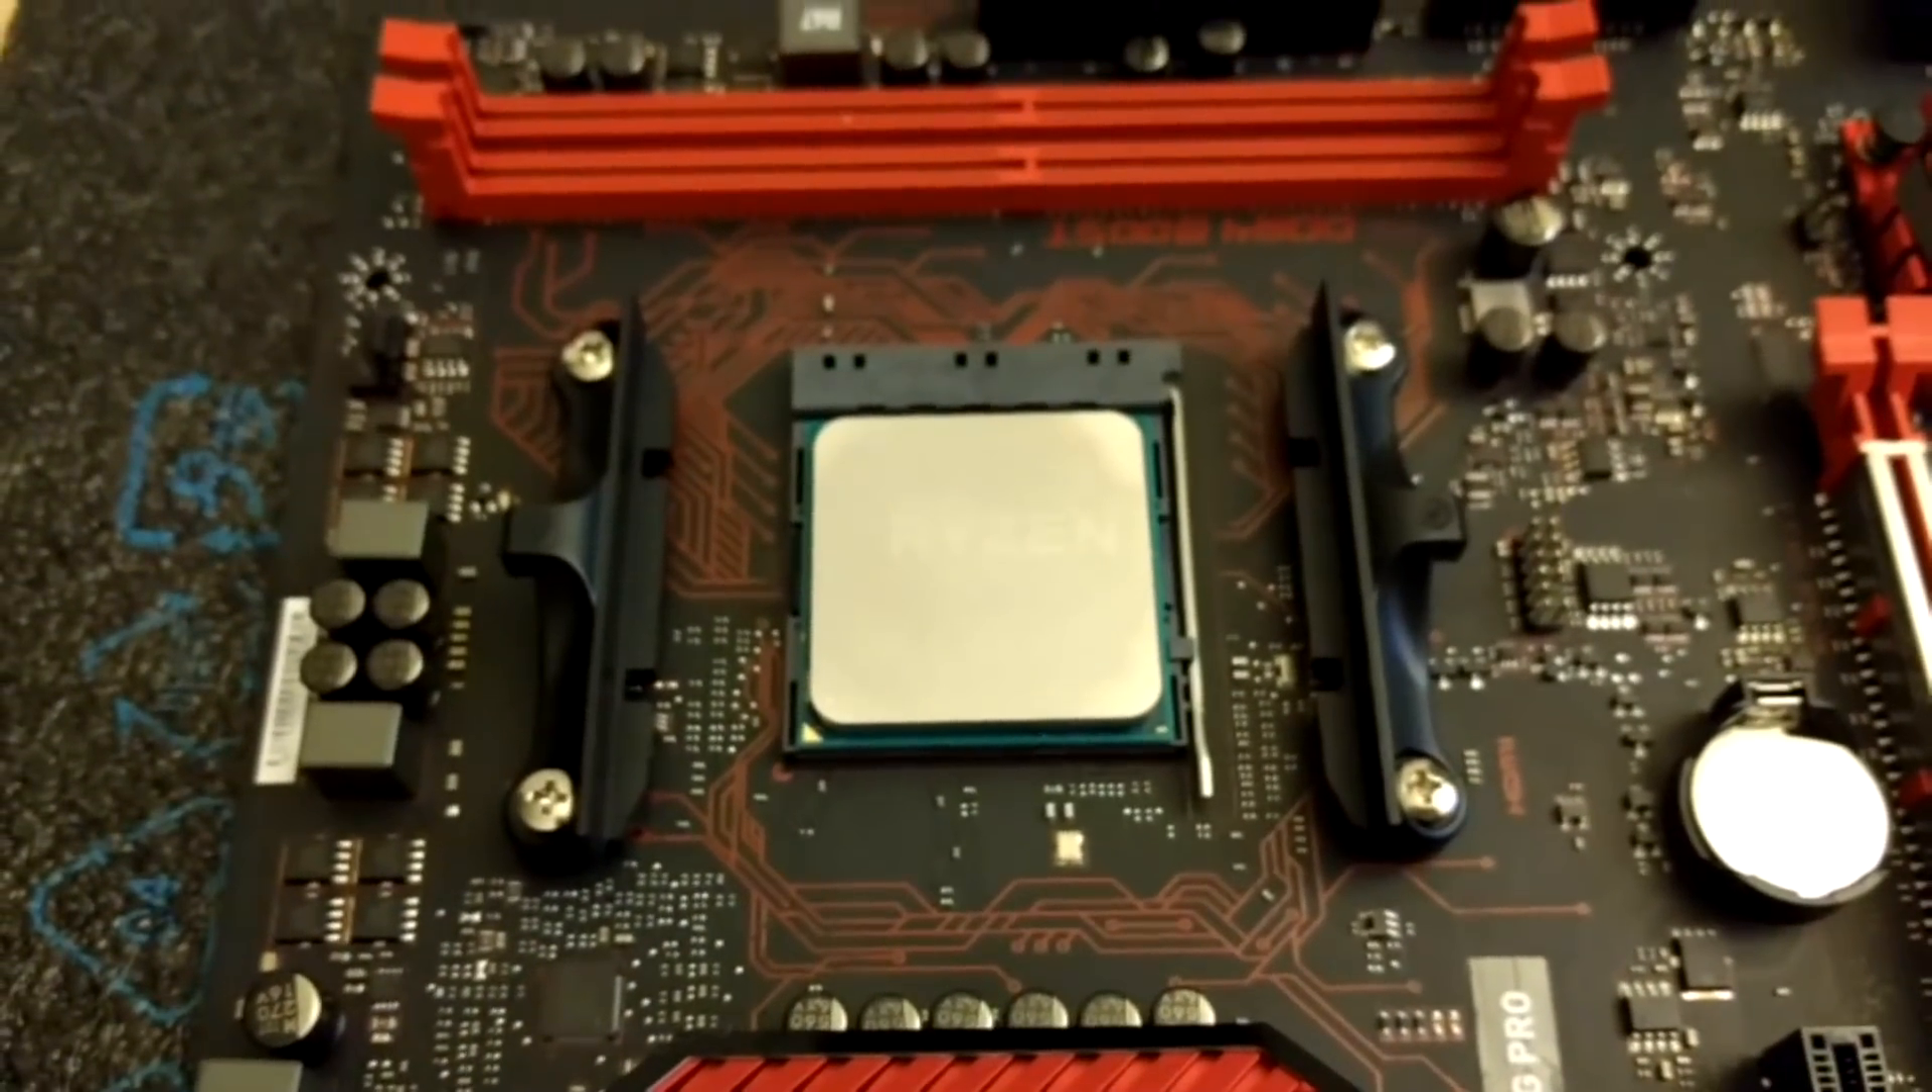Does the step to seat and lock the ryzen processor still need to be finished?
No.